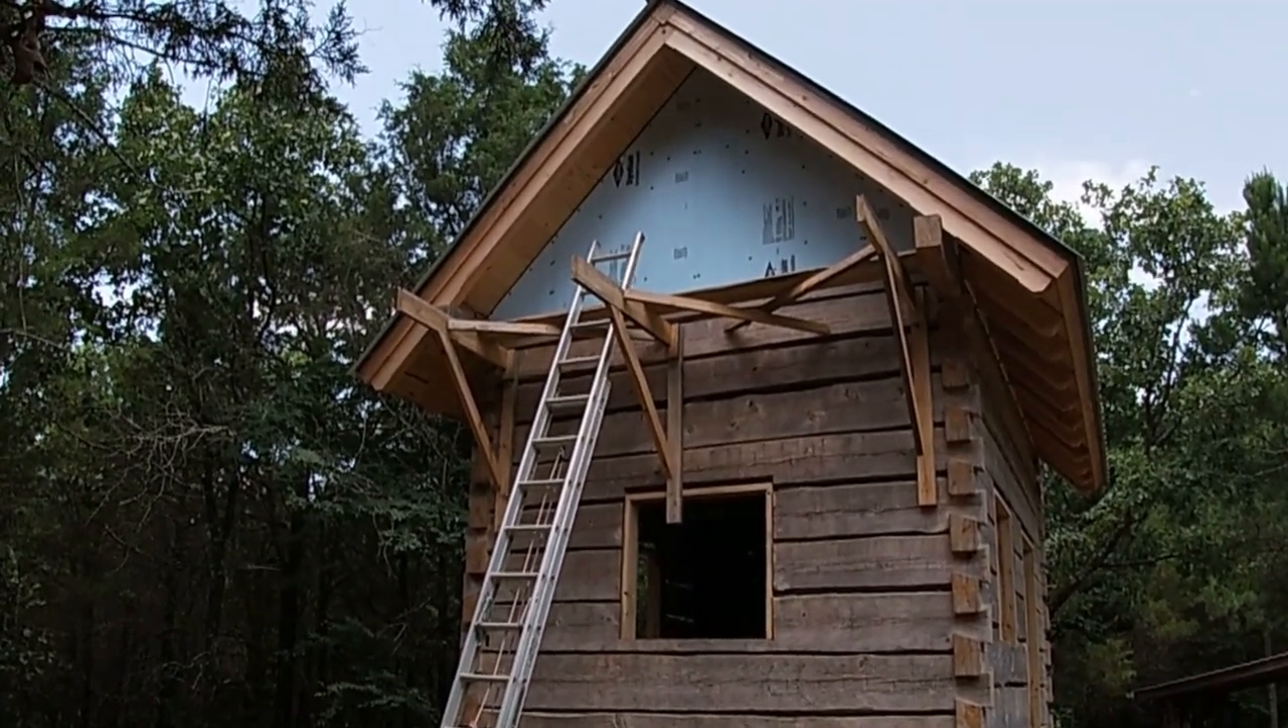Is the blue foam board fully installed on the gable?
Yes.